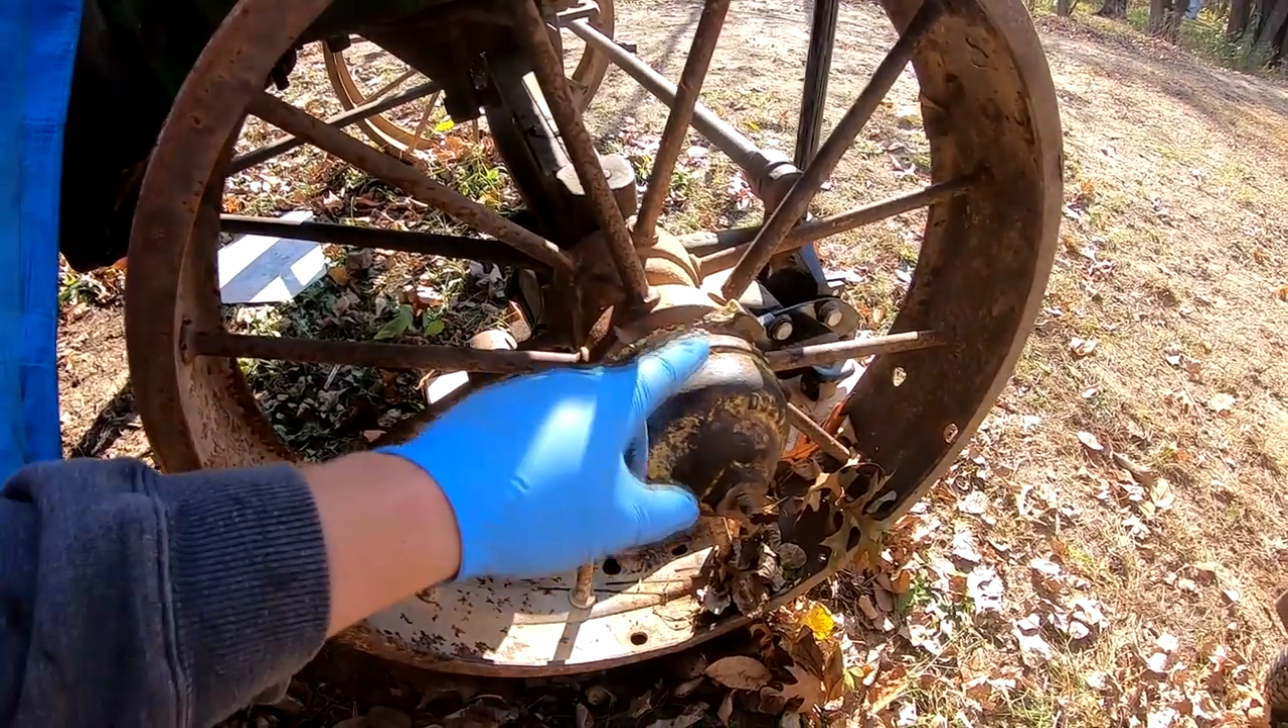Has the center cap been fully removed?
No.